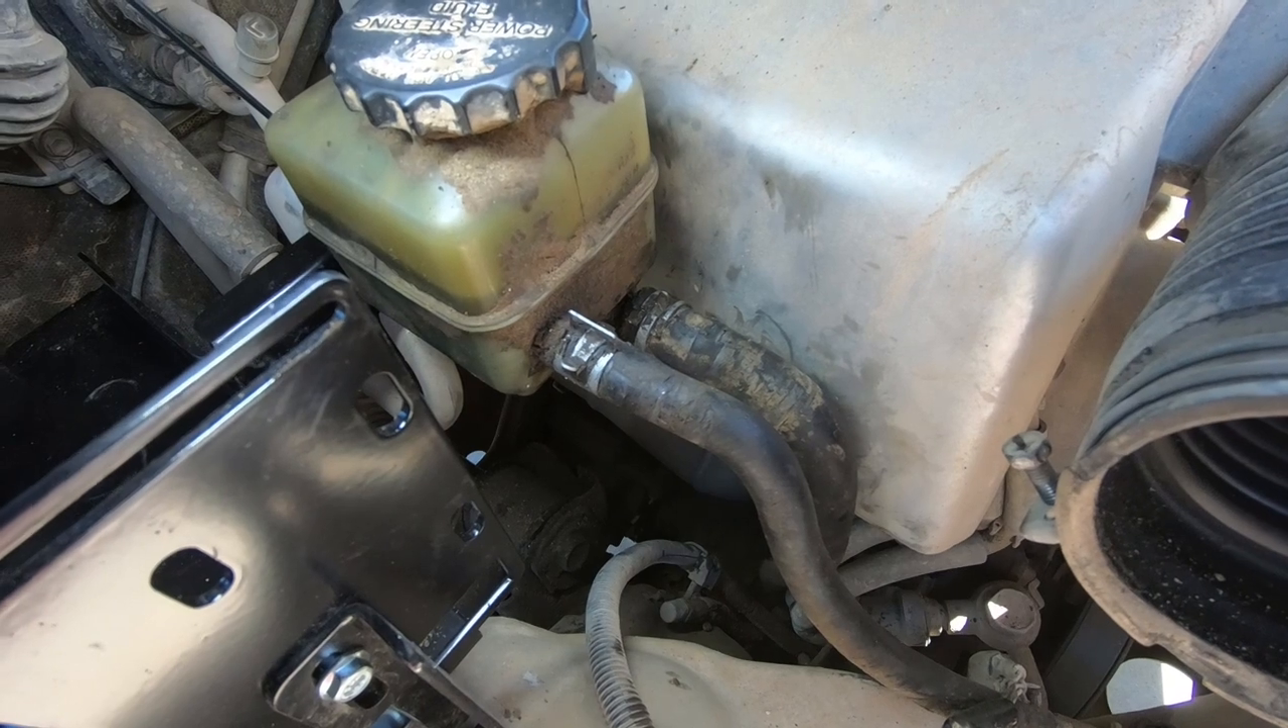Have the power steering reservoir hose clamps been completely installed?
Yes.